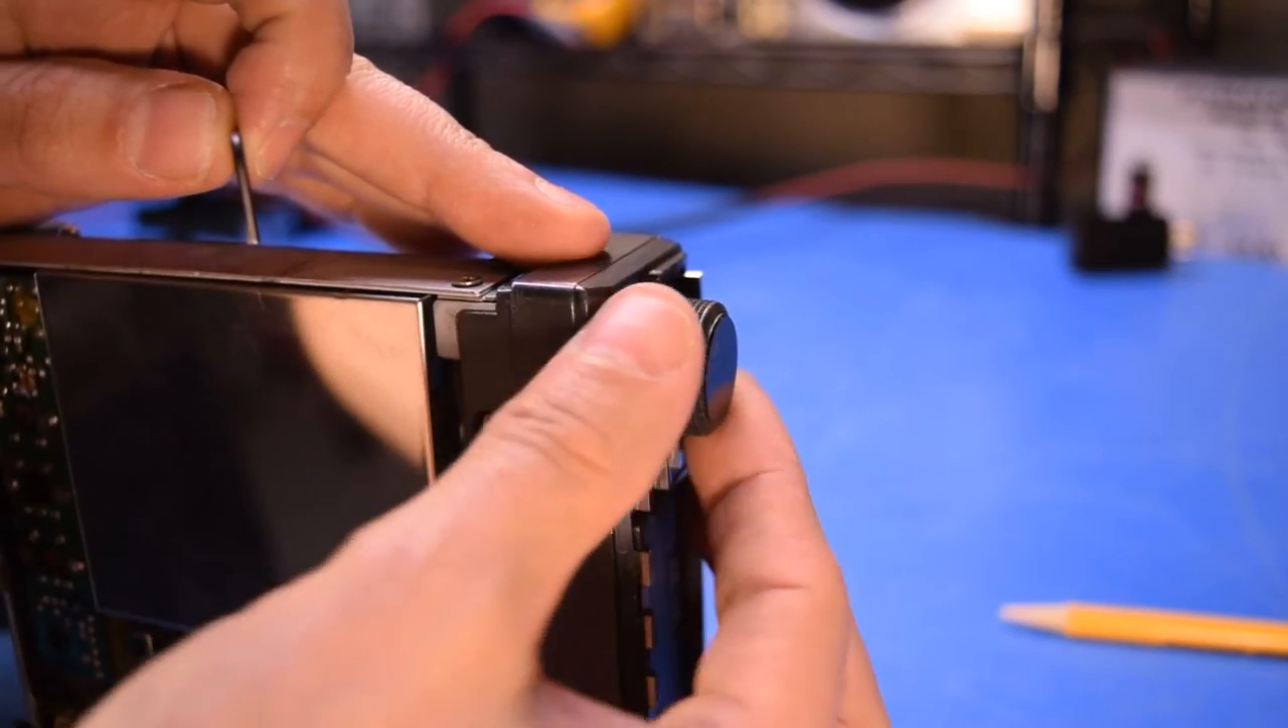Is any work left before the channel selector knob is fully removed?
Yes.